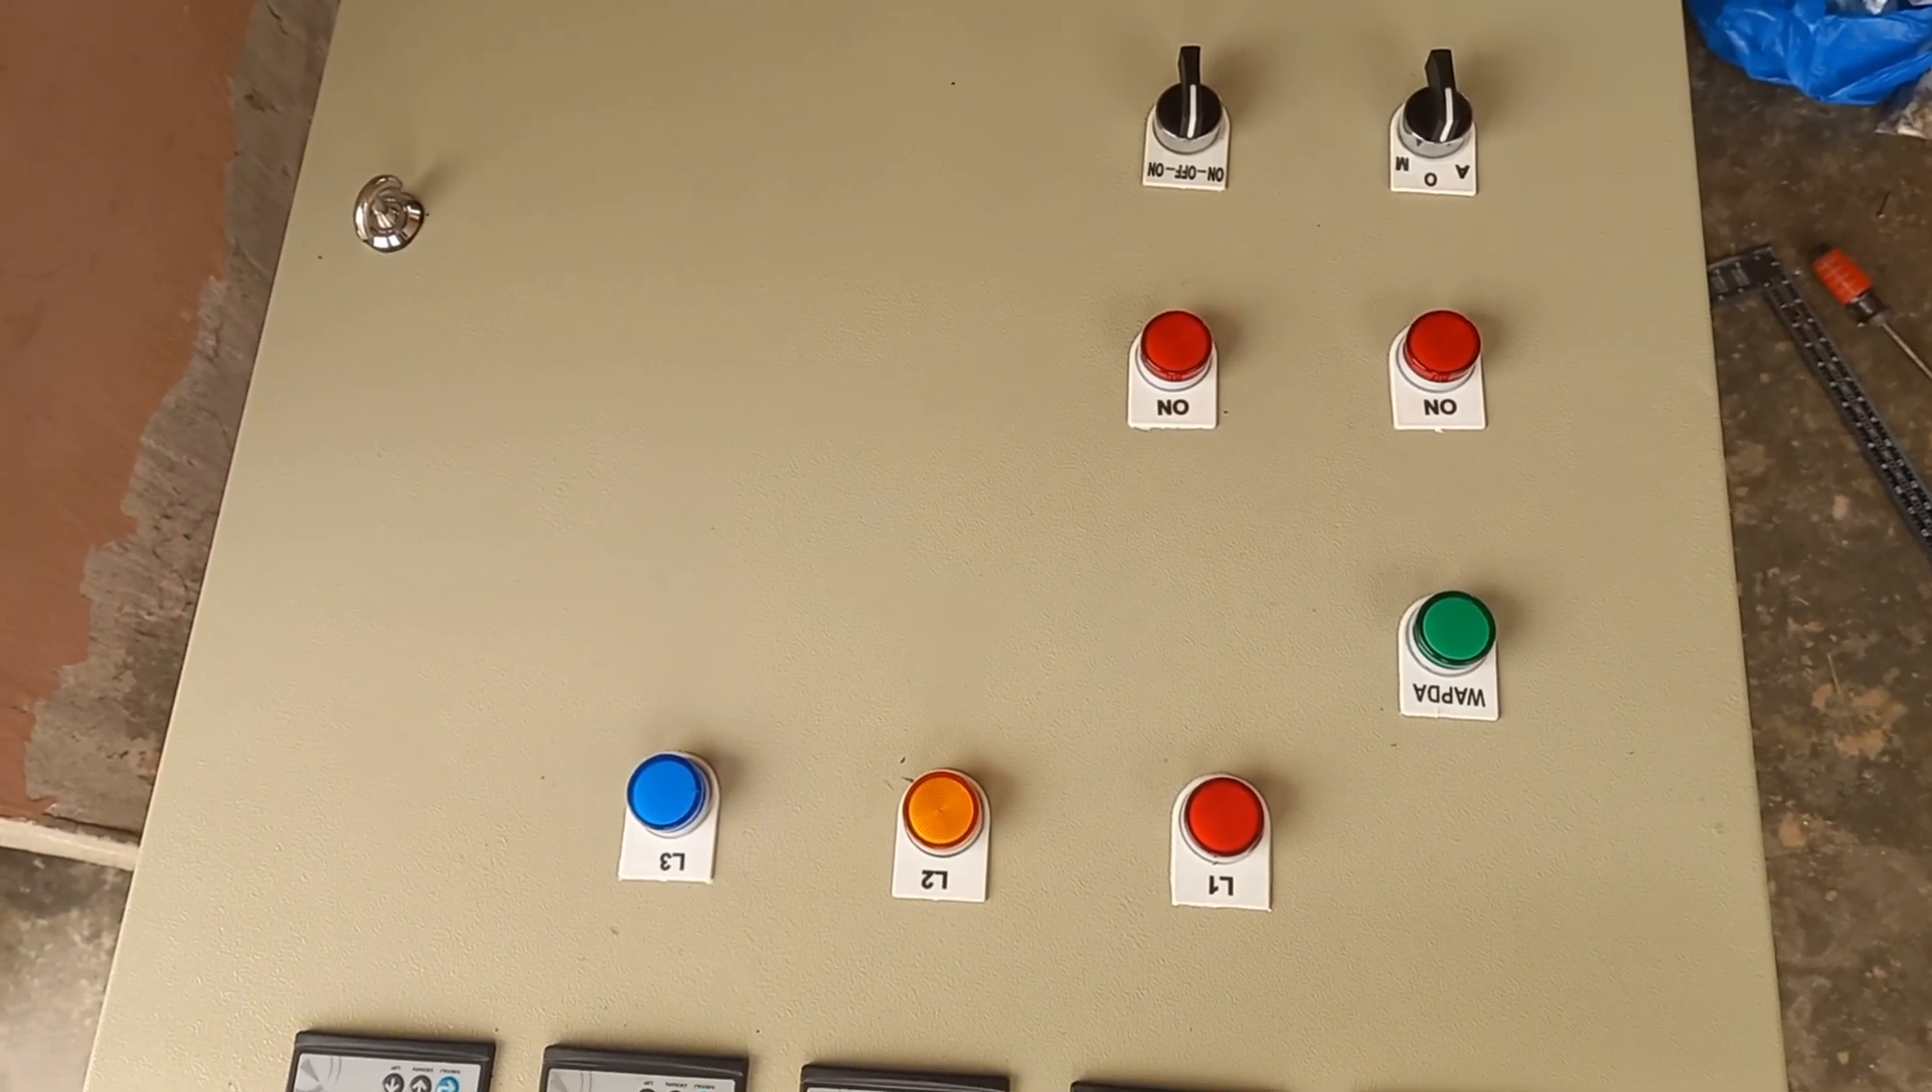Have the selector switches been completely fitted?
Yes.